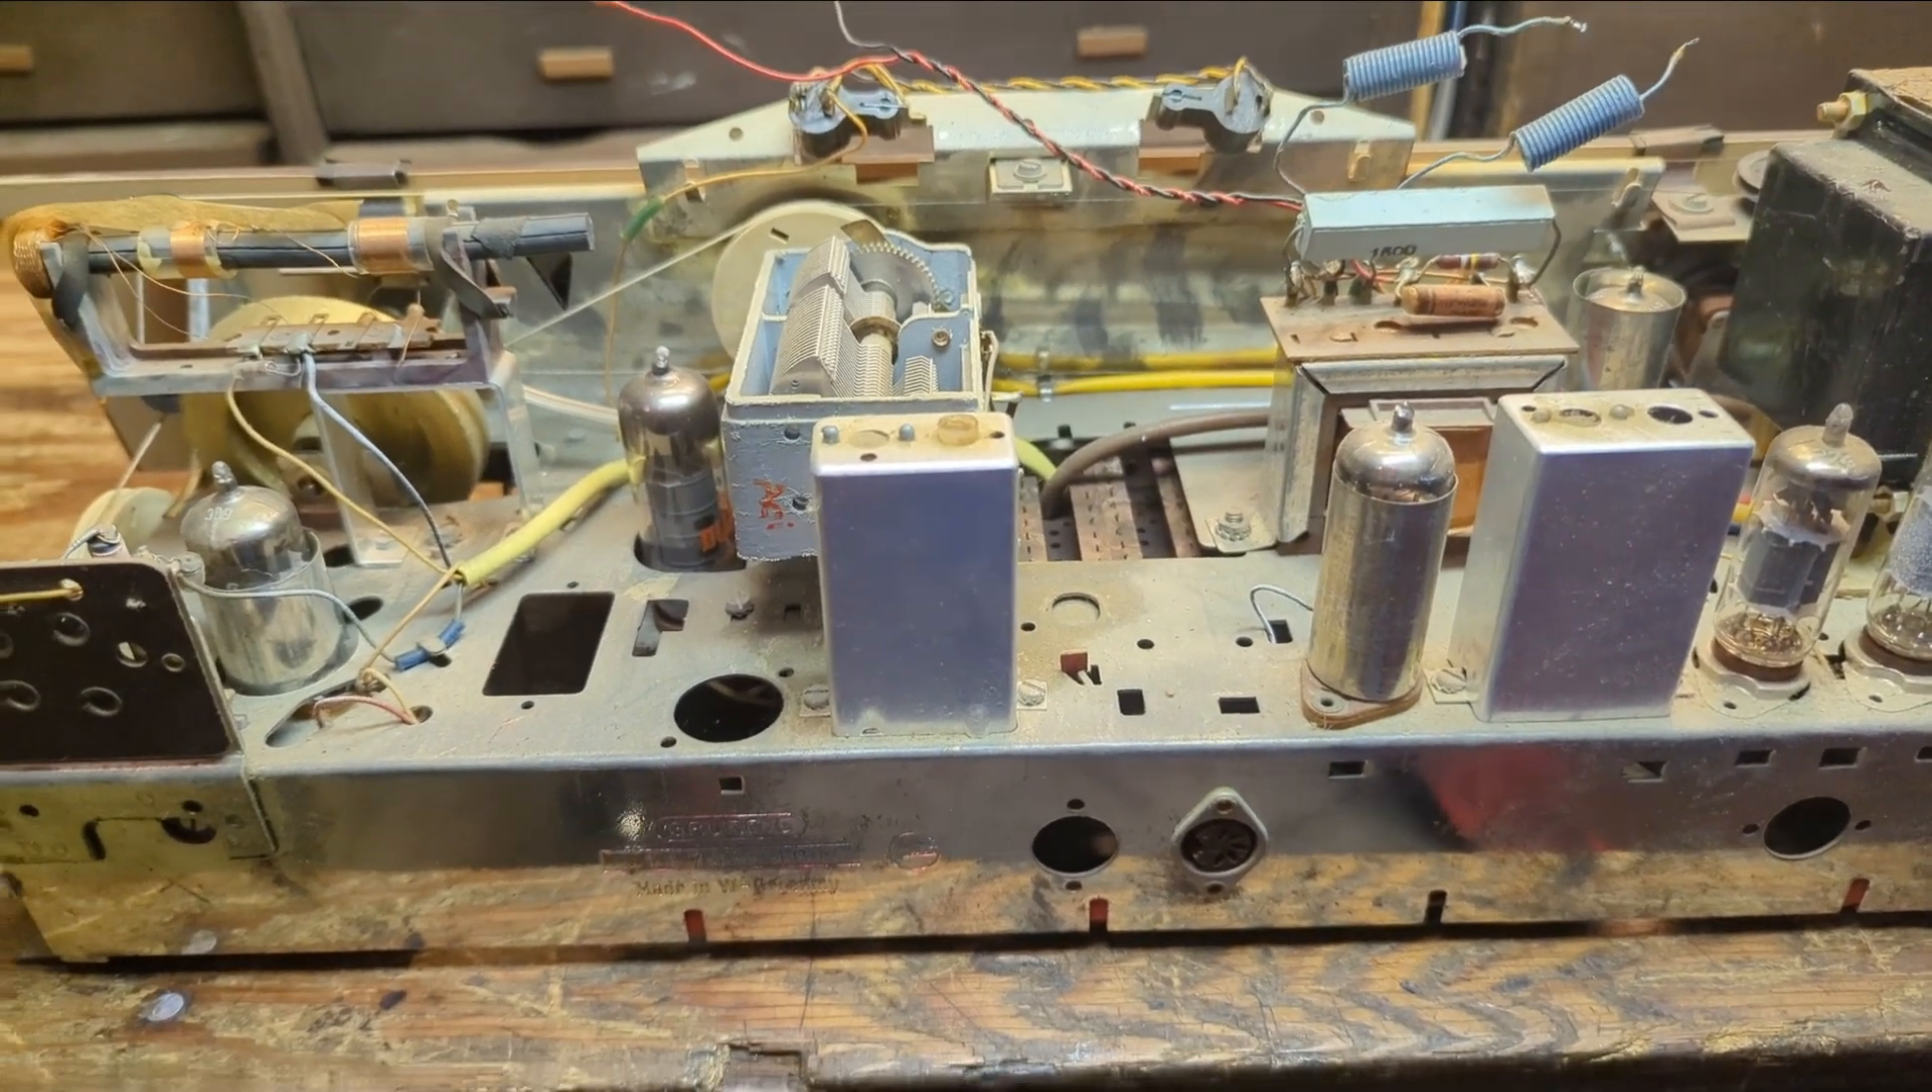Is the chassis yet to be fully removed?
No.